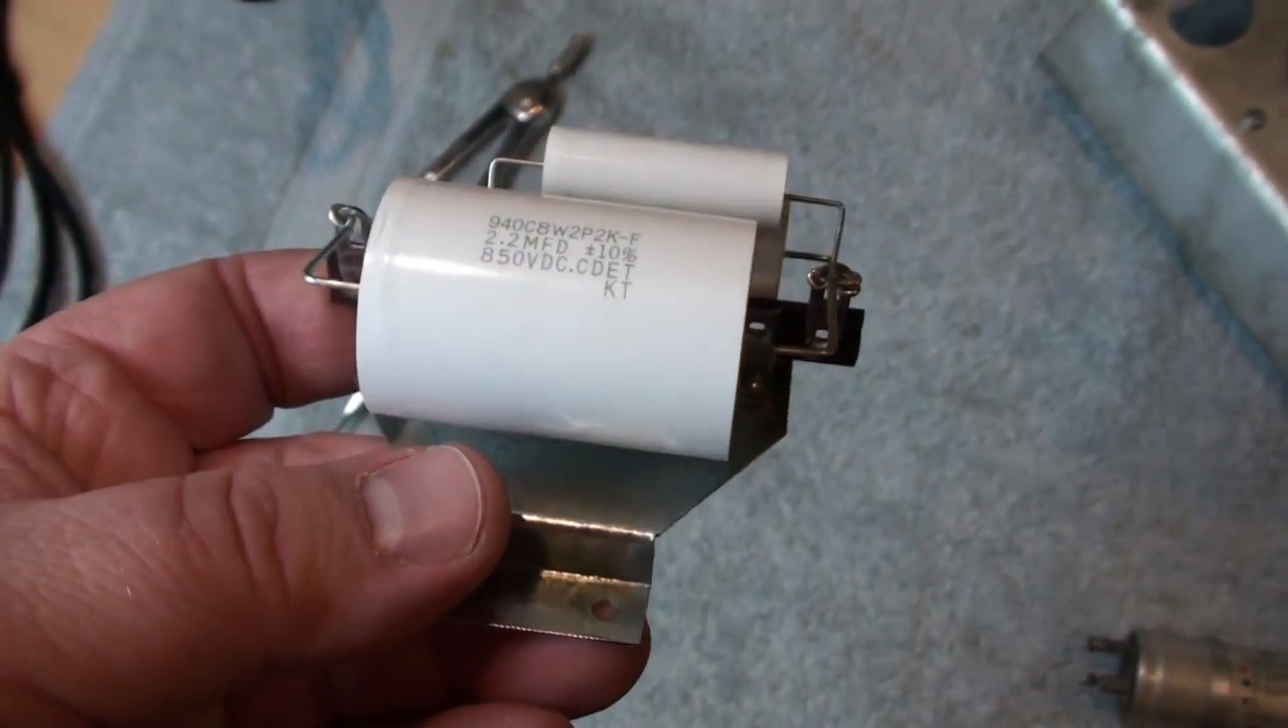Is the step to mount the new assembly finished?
No.